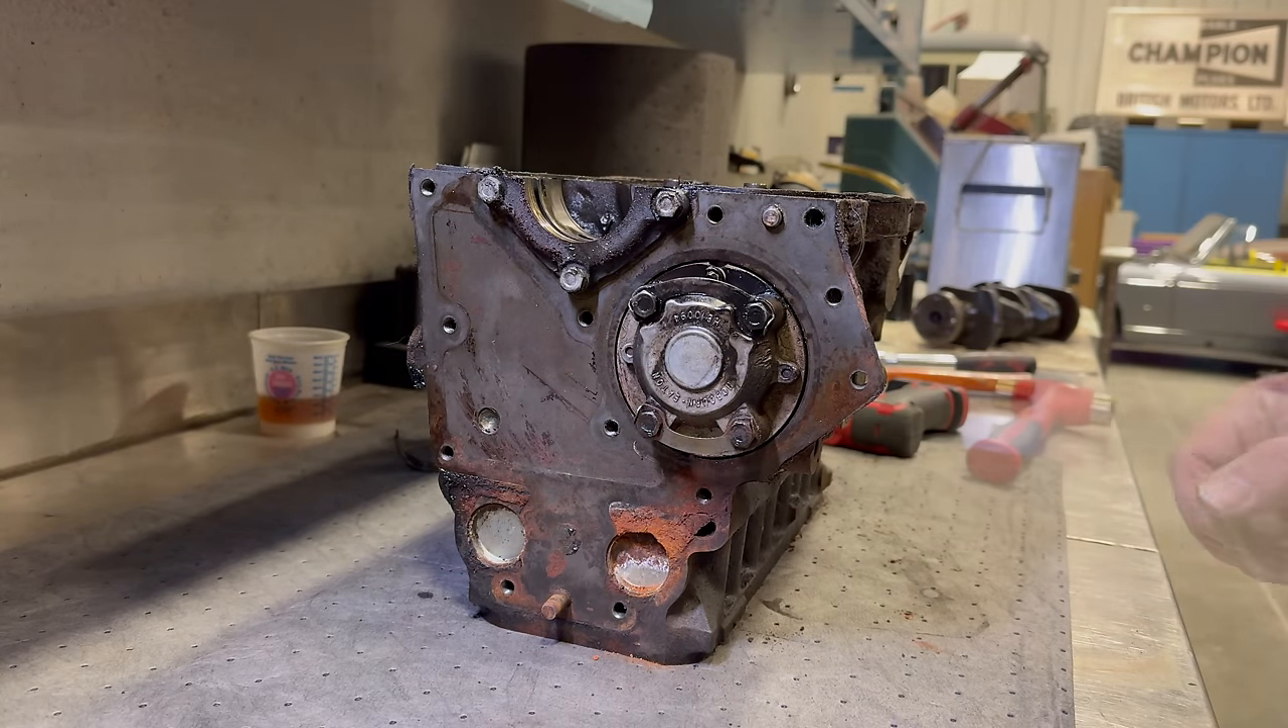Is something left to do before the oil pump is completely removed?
Yes.